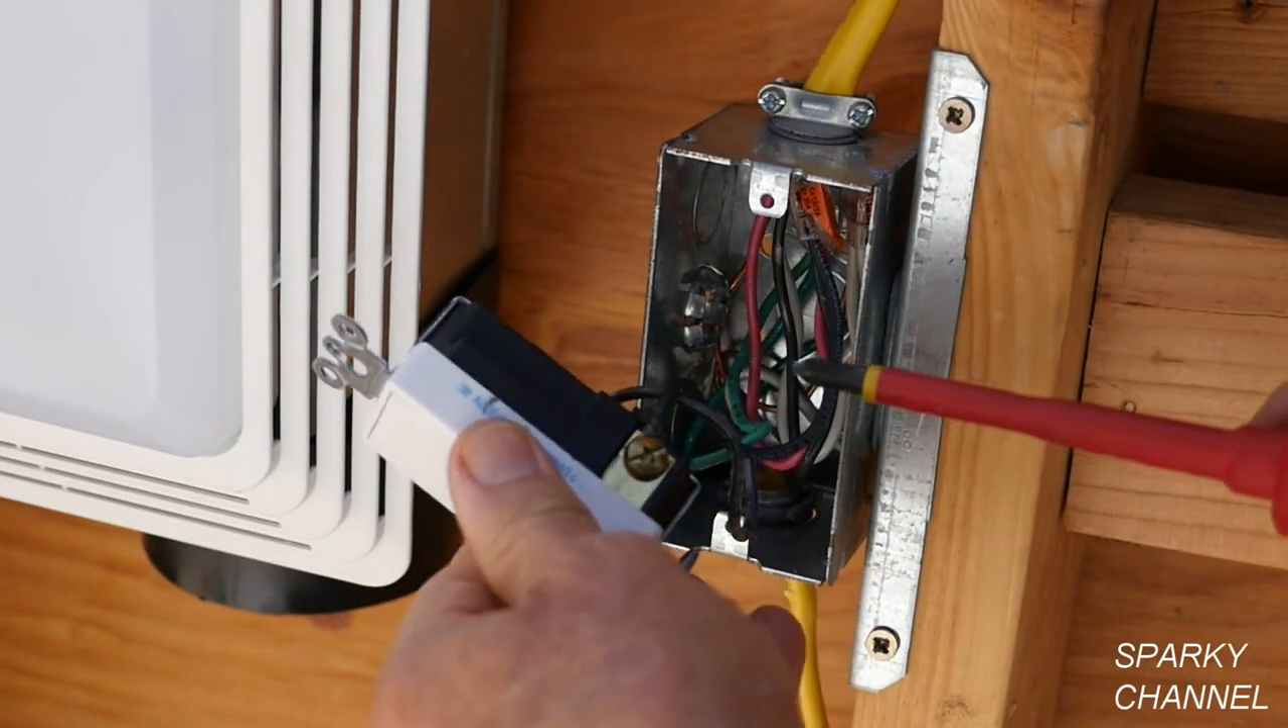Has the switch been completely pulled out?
Yes.